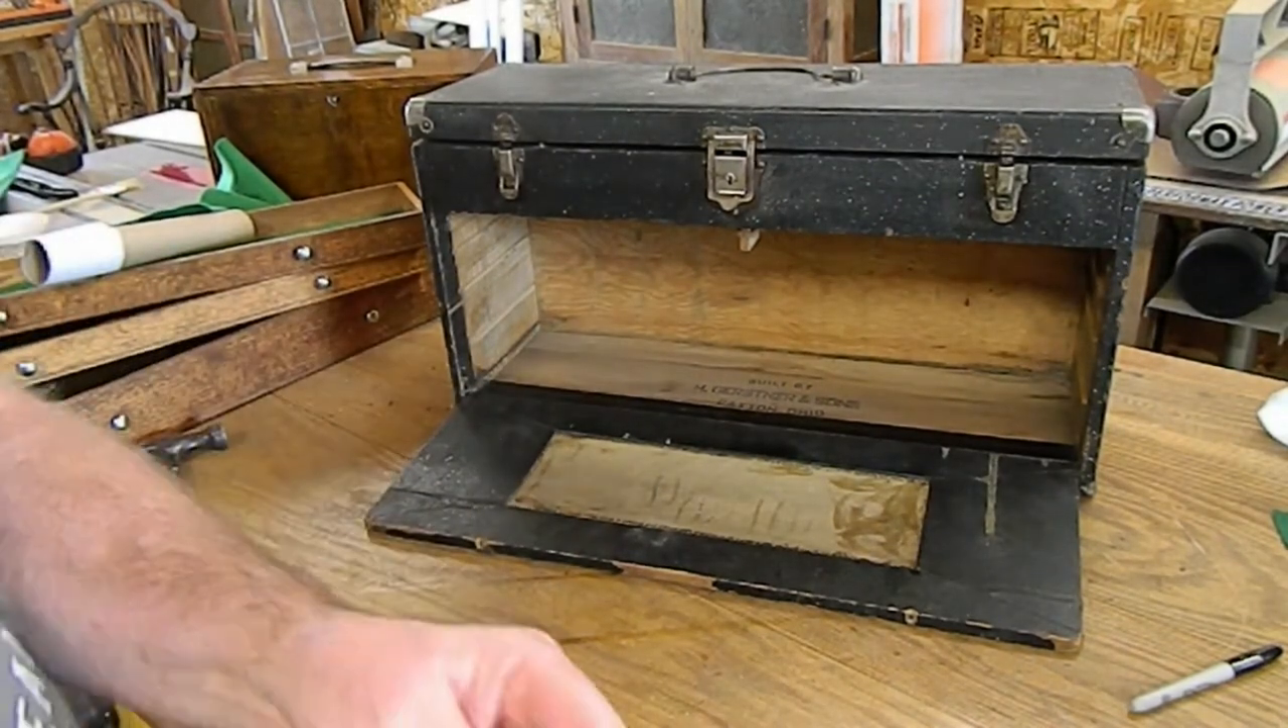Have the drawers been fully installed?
No.